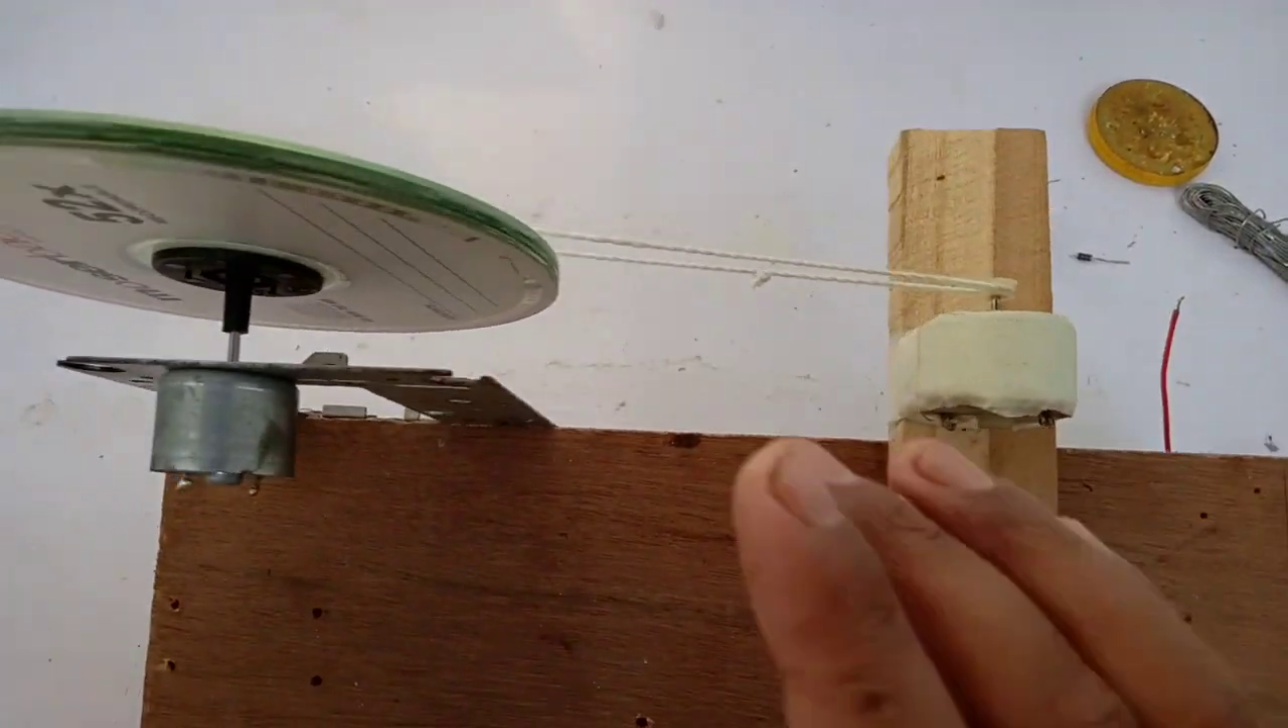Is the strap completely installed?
Yes.